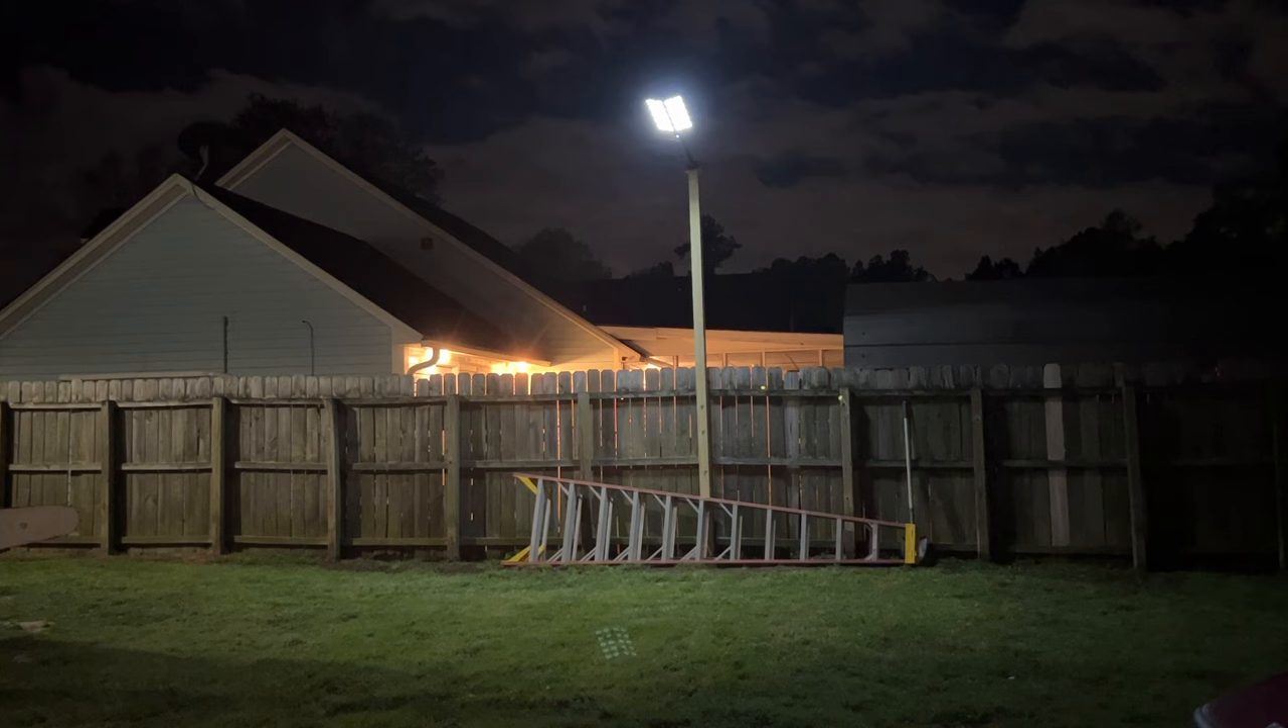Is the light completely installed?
Yes.